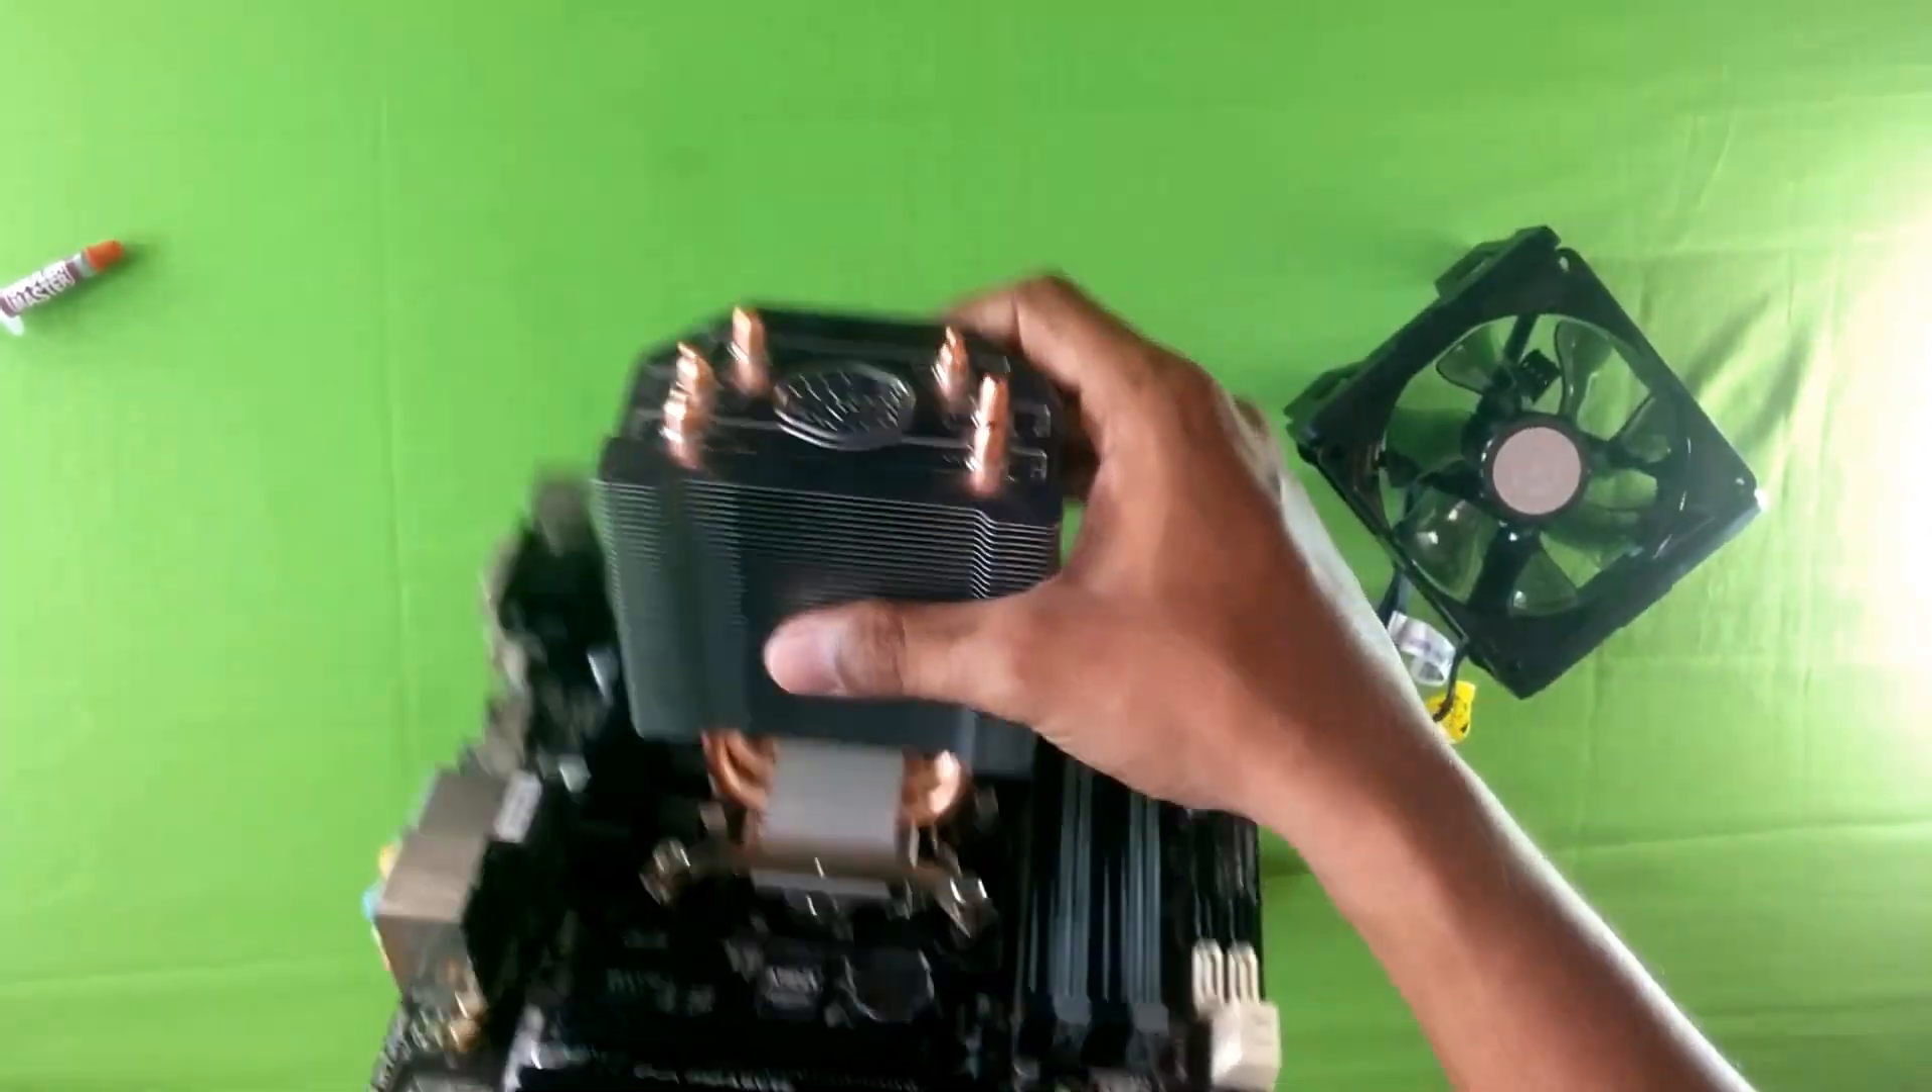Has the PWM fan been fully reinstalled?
No.